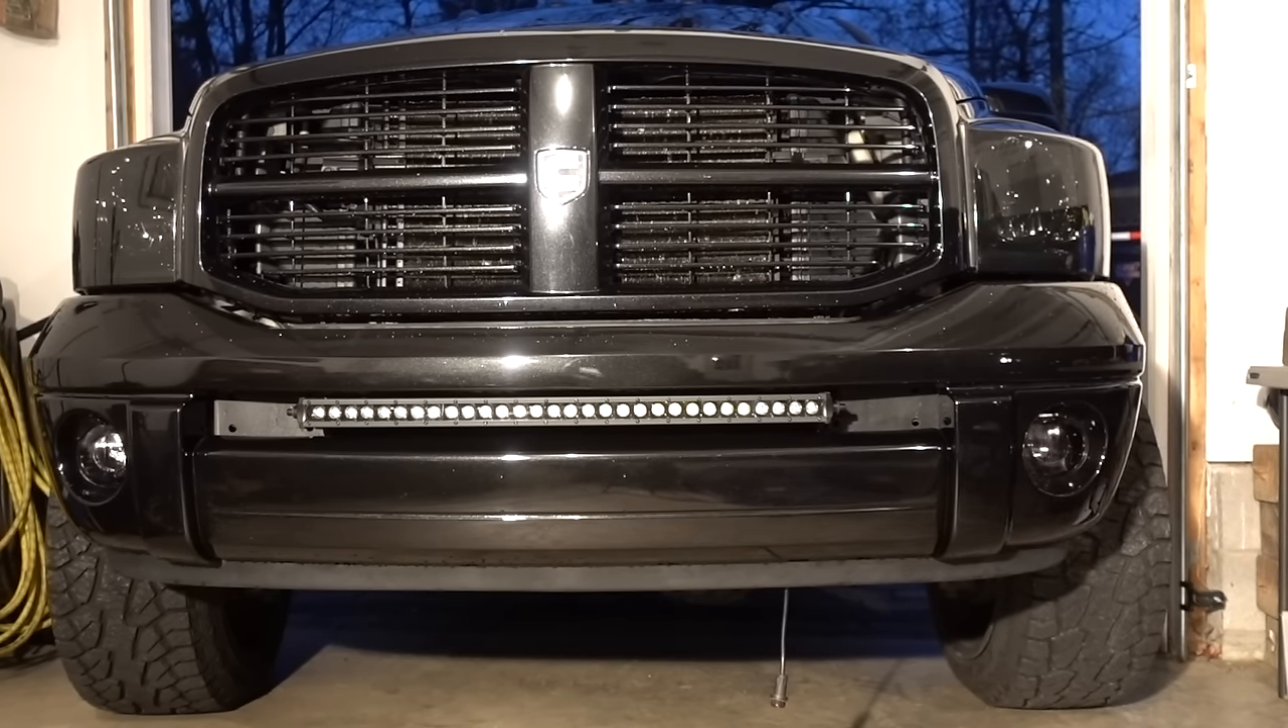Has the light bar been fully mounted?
Yes.